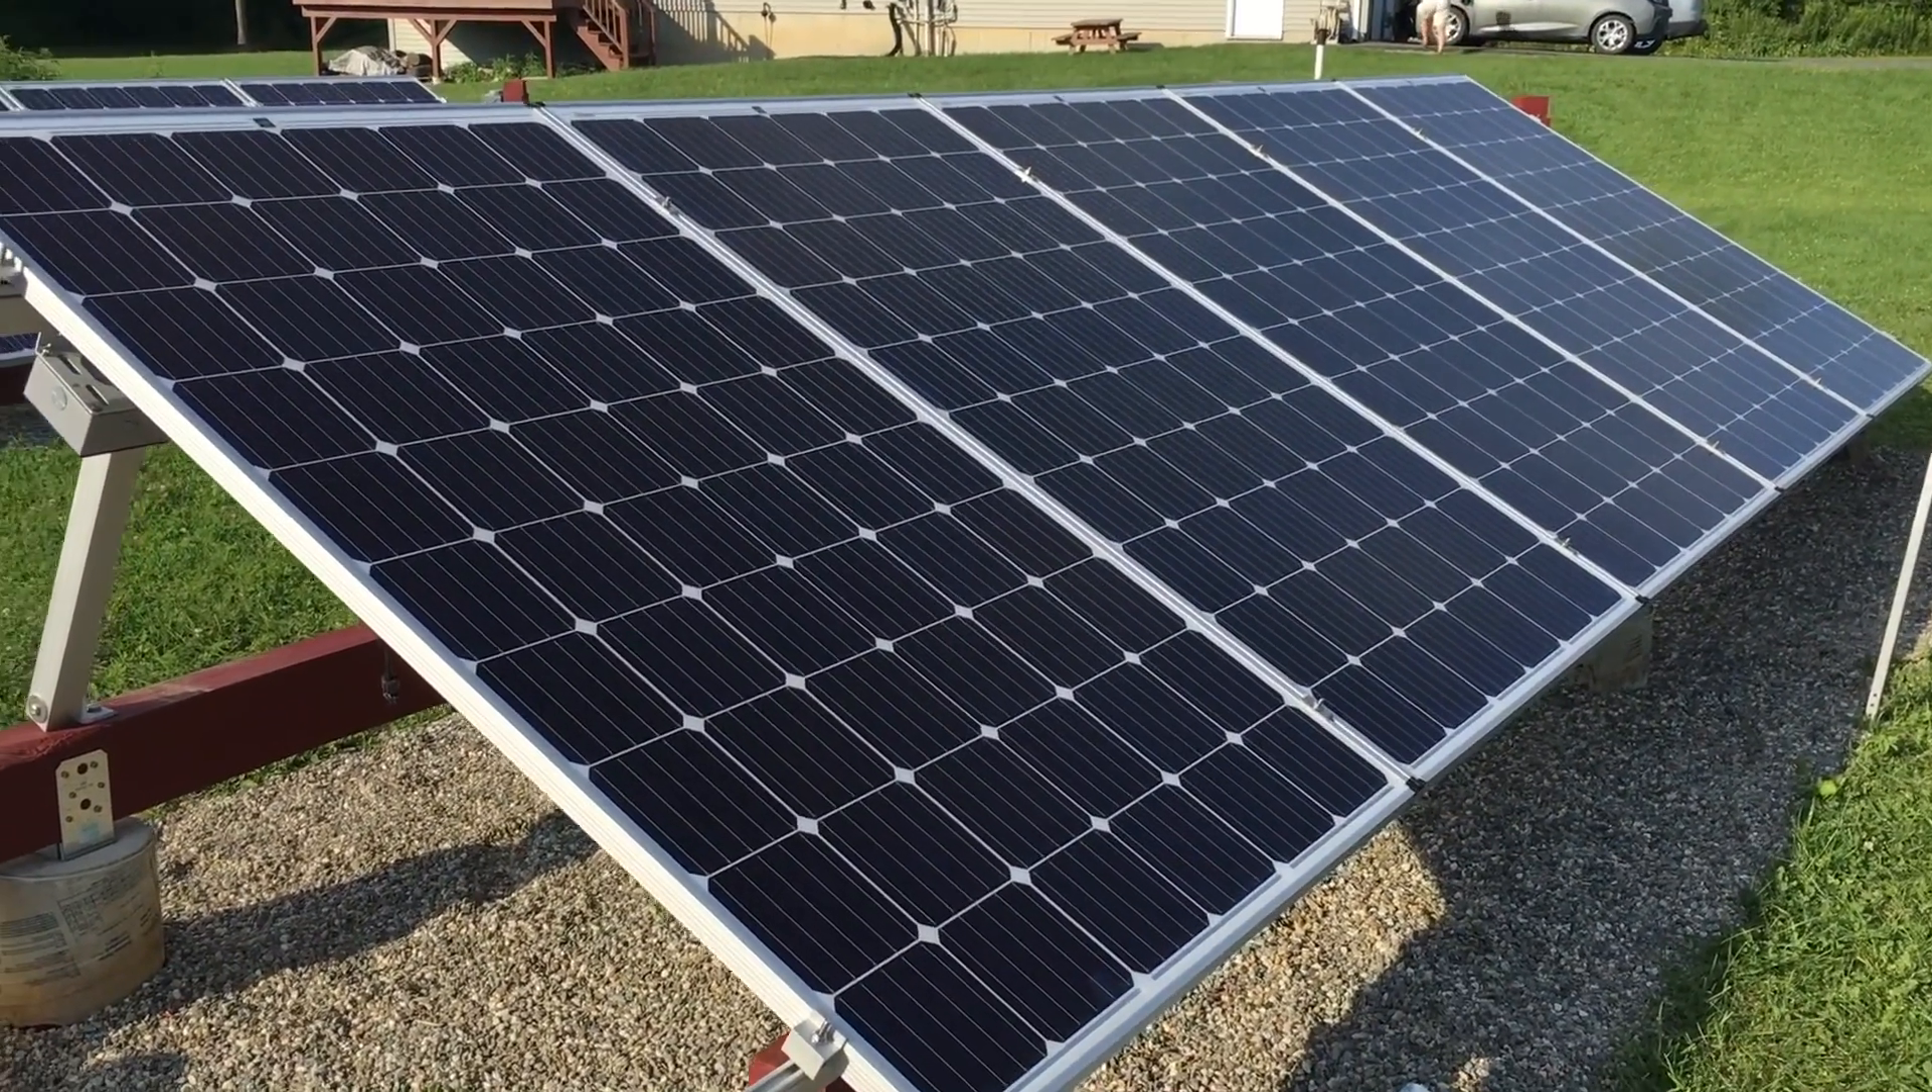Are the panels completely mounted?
Yes.